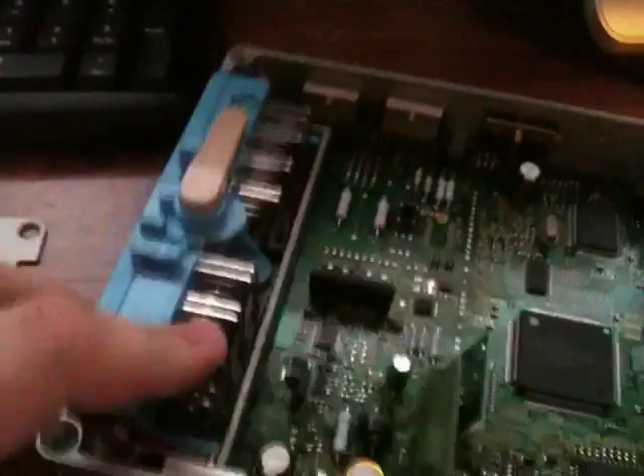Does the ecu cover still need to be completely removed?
No.